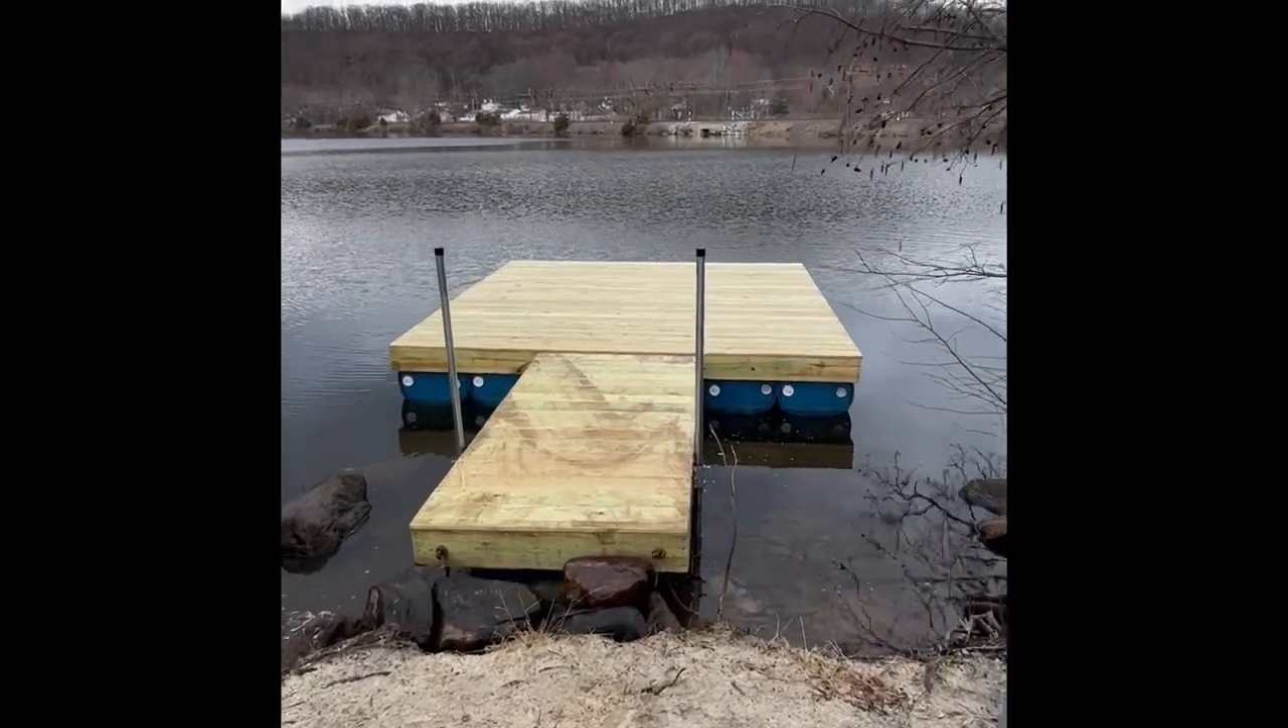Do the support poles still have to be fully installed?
No.